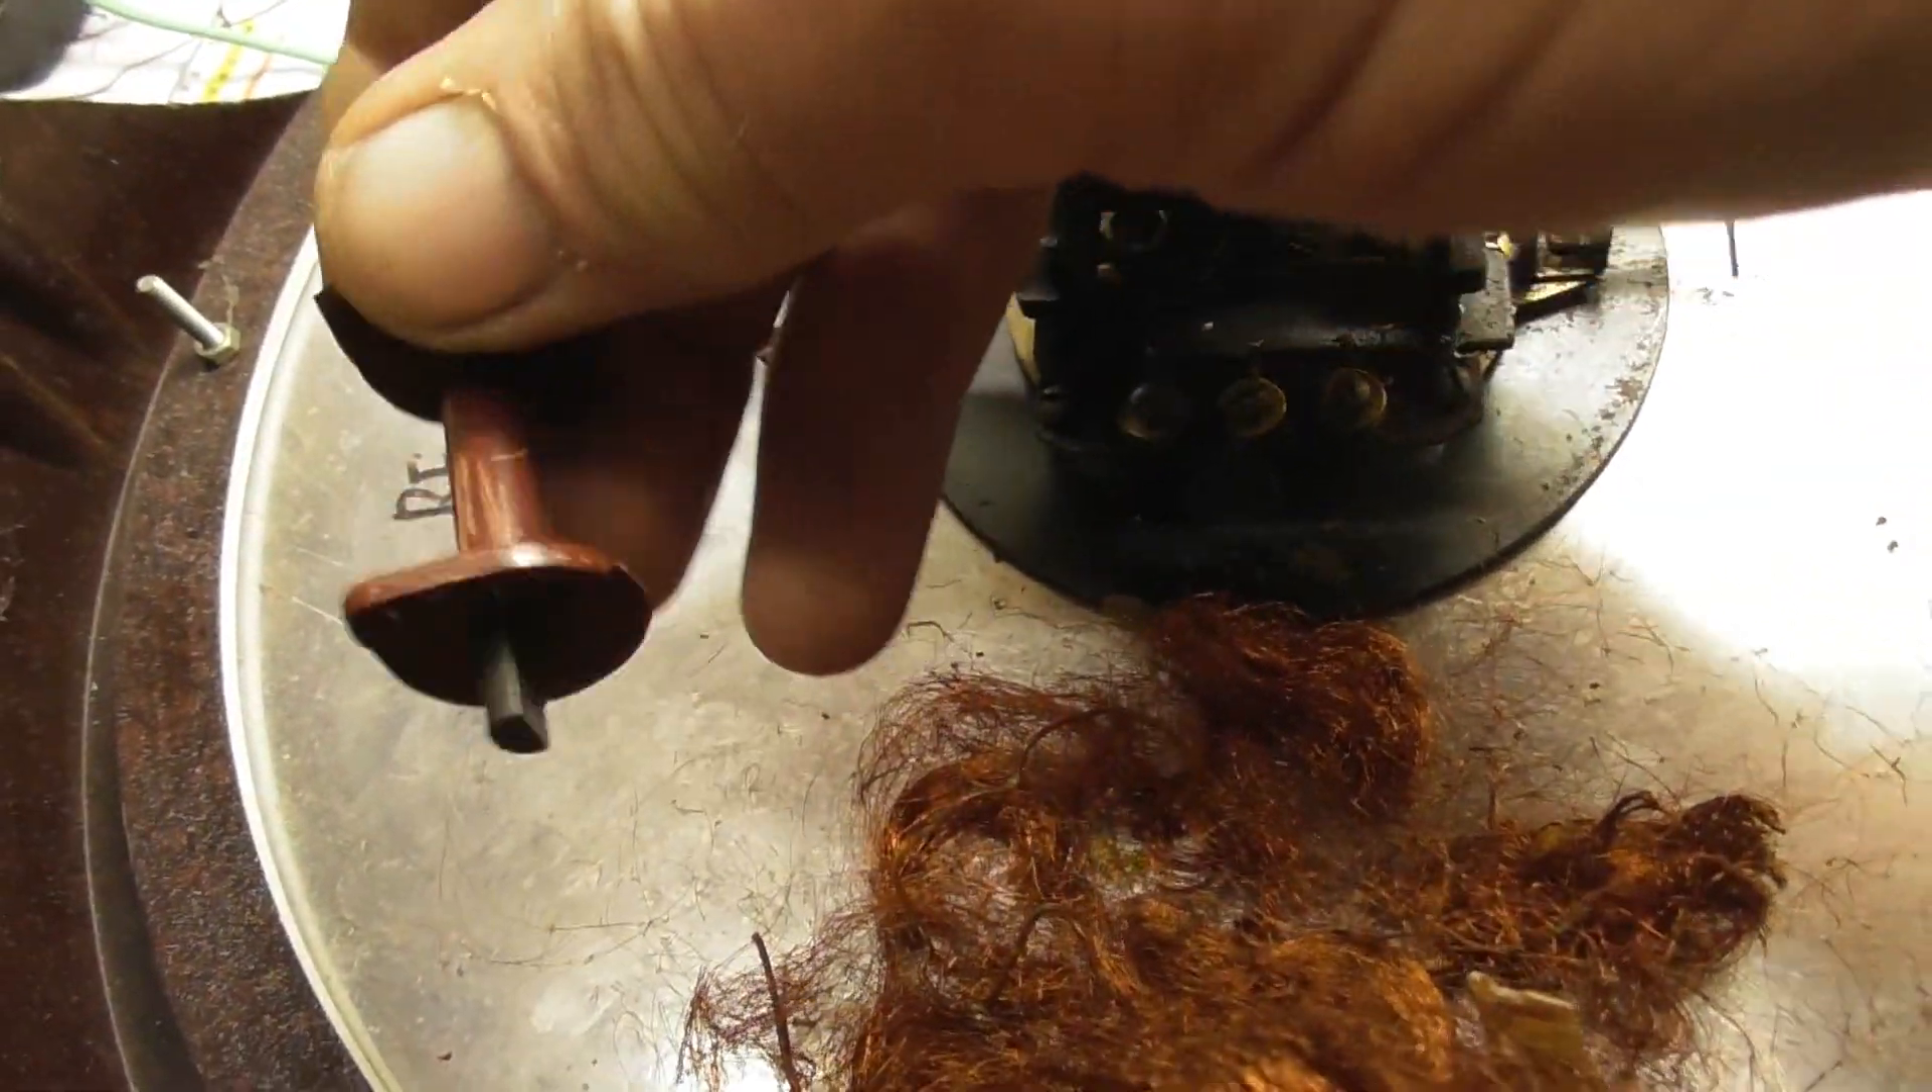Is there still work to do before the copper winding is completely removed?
No.